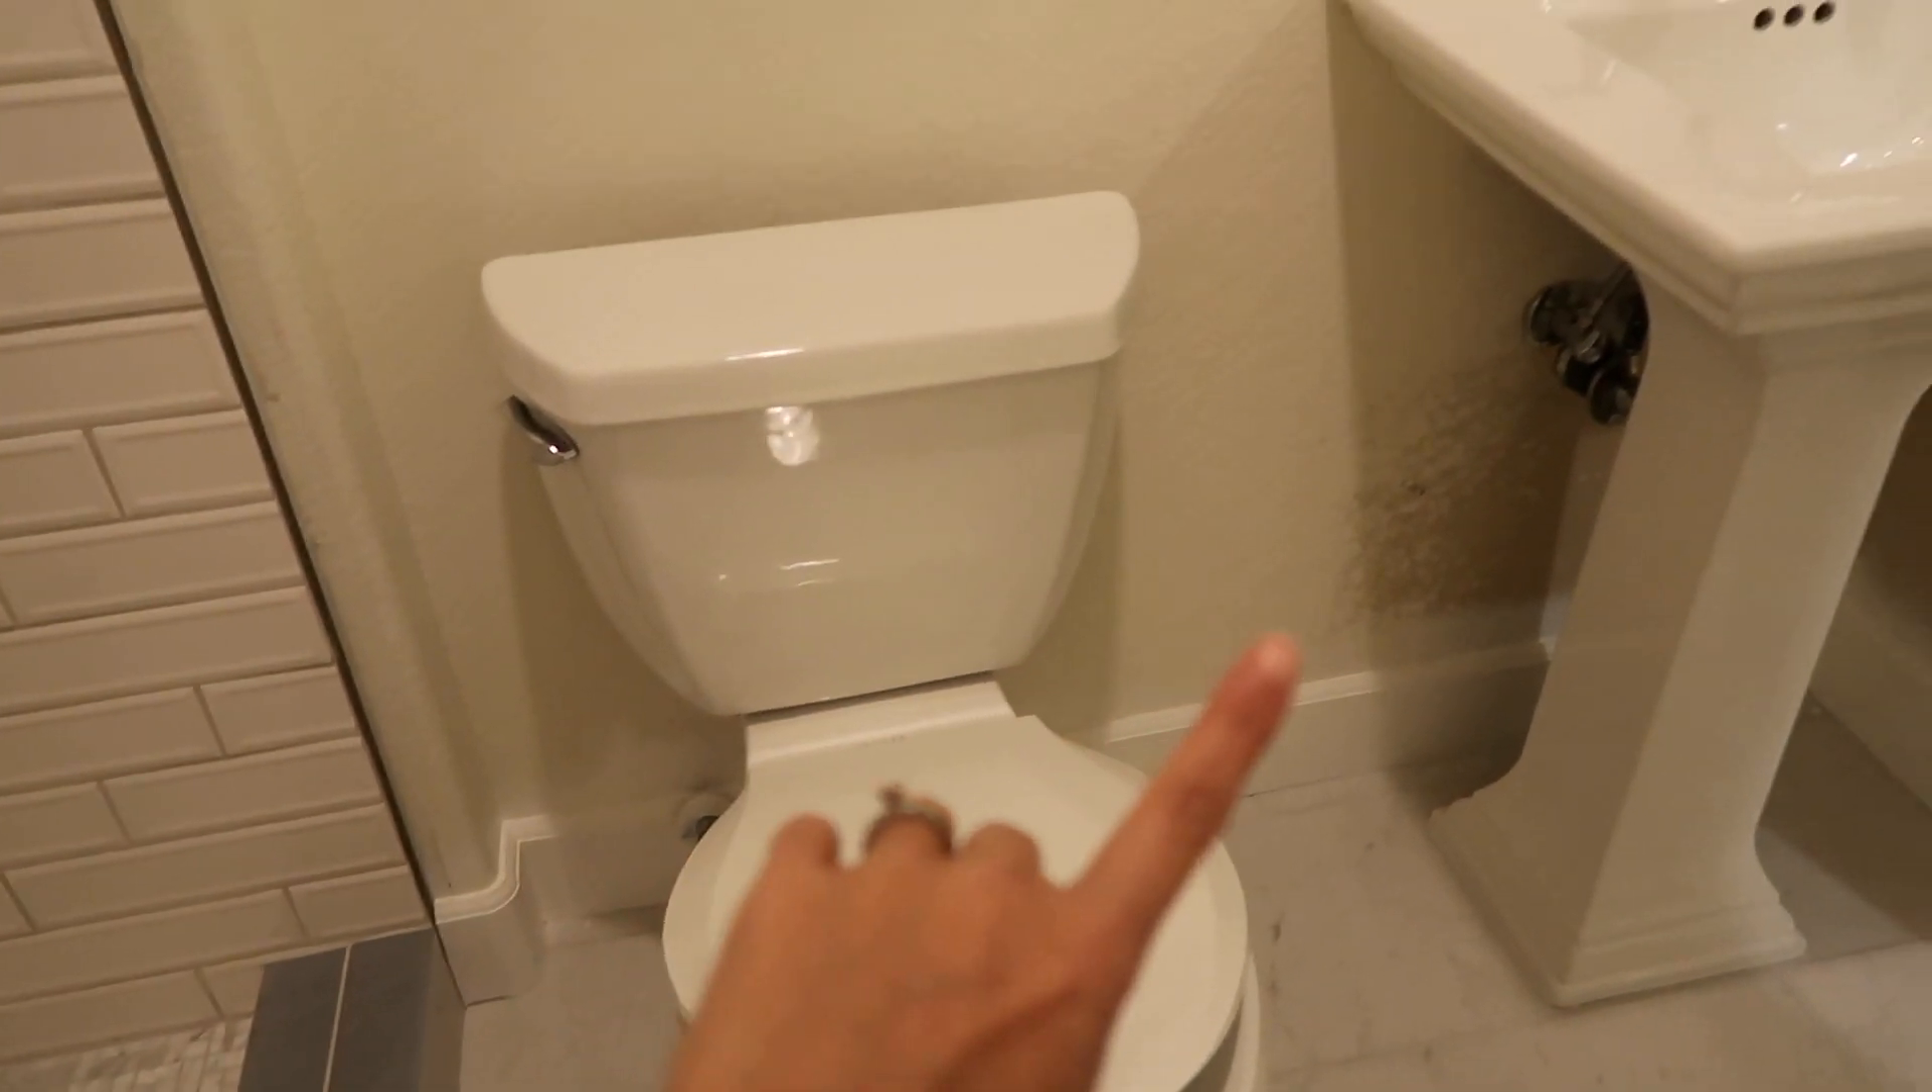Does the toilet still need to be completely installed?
No.